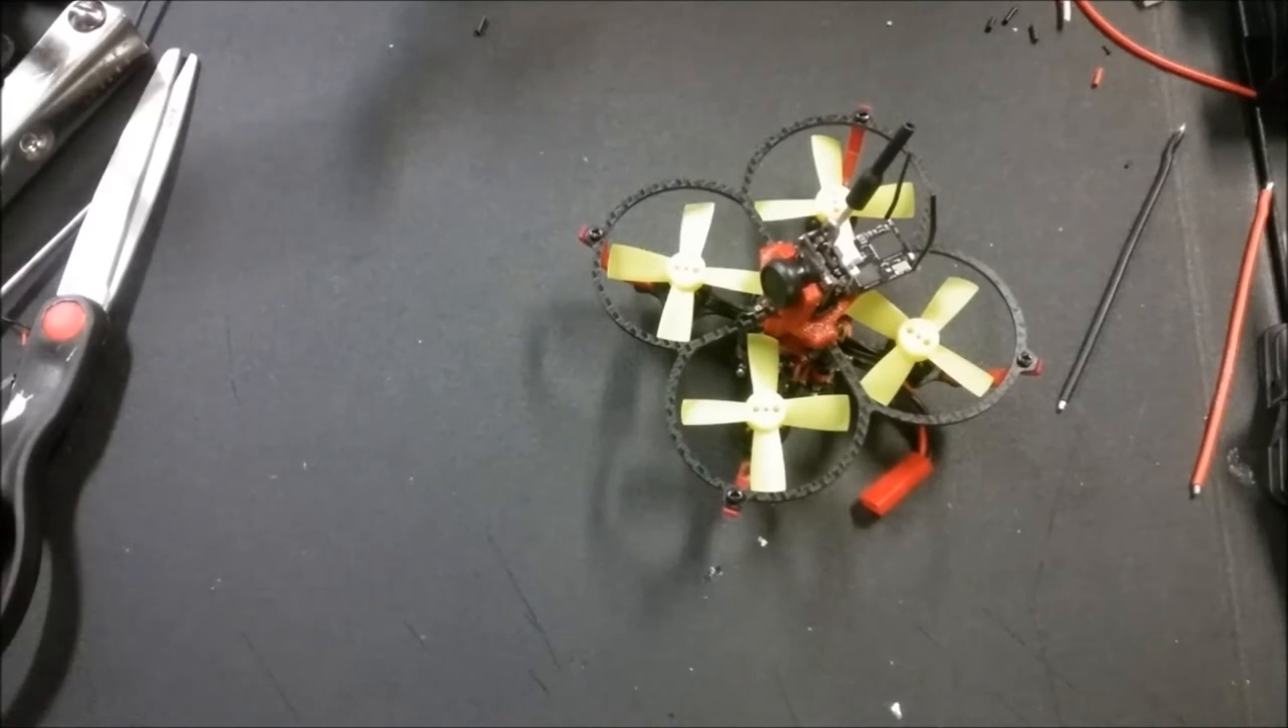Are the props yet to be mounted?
No.